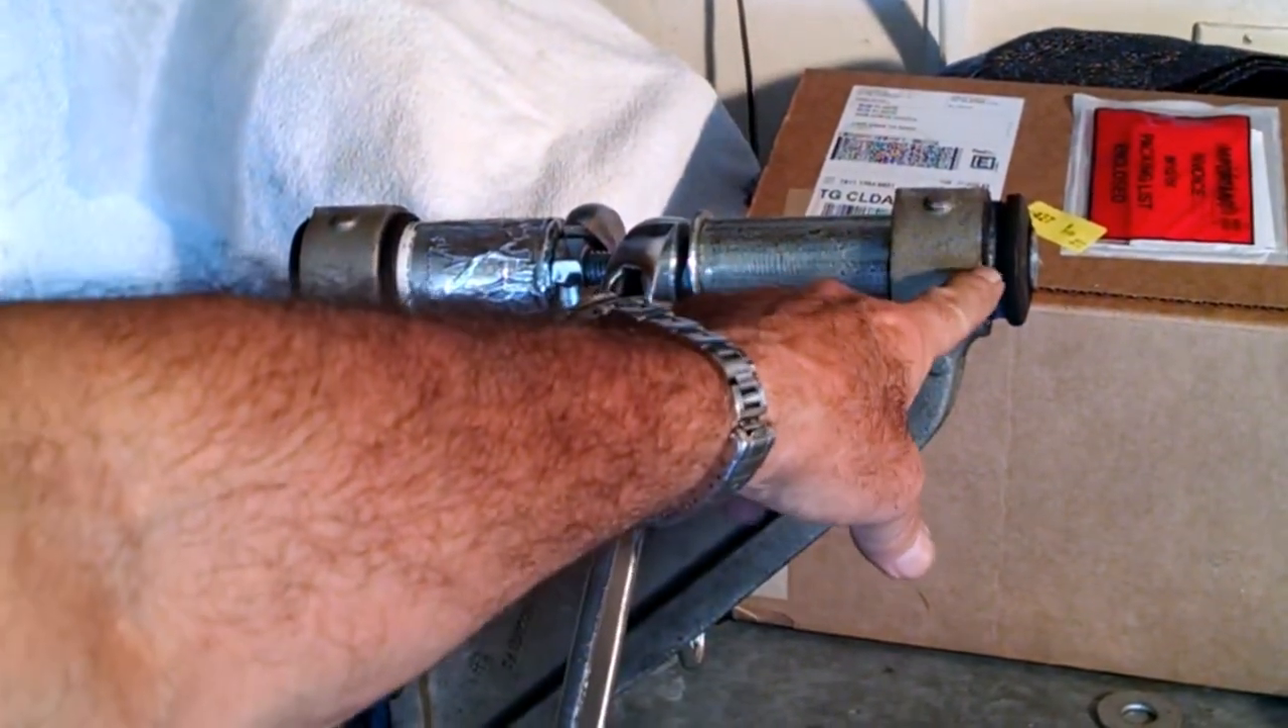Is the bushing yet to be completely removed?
Yes.